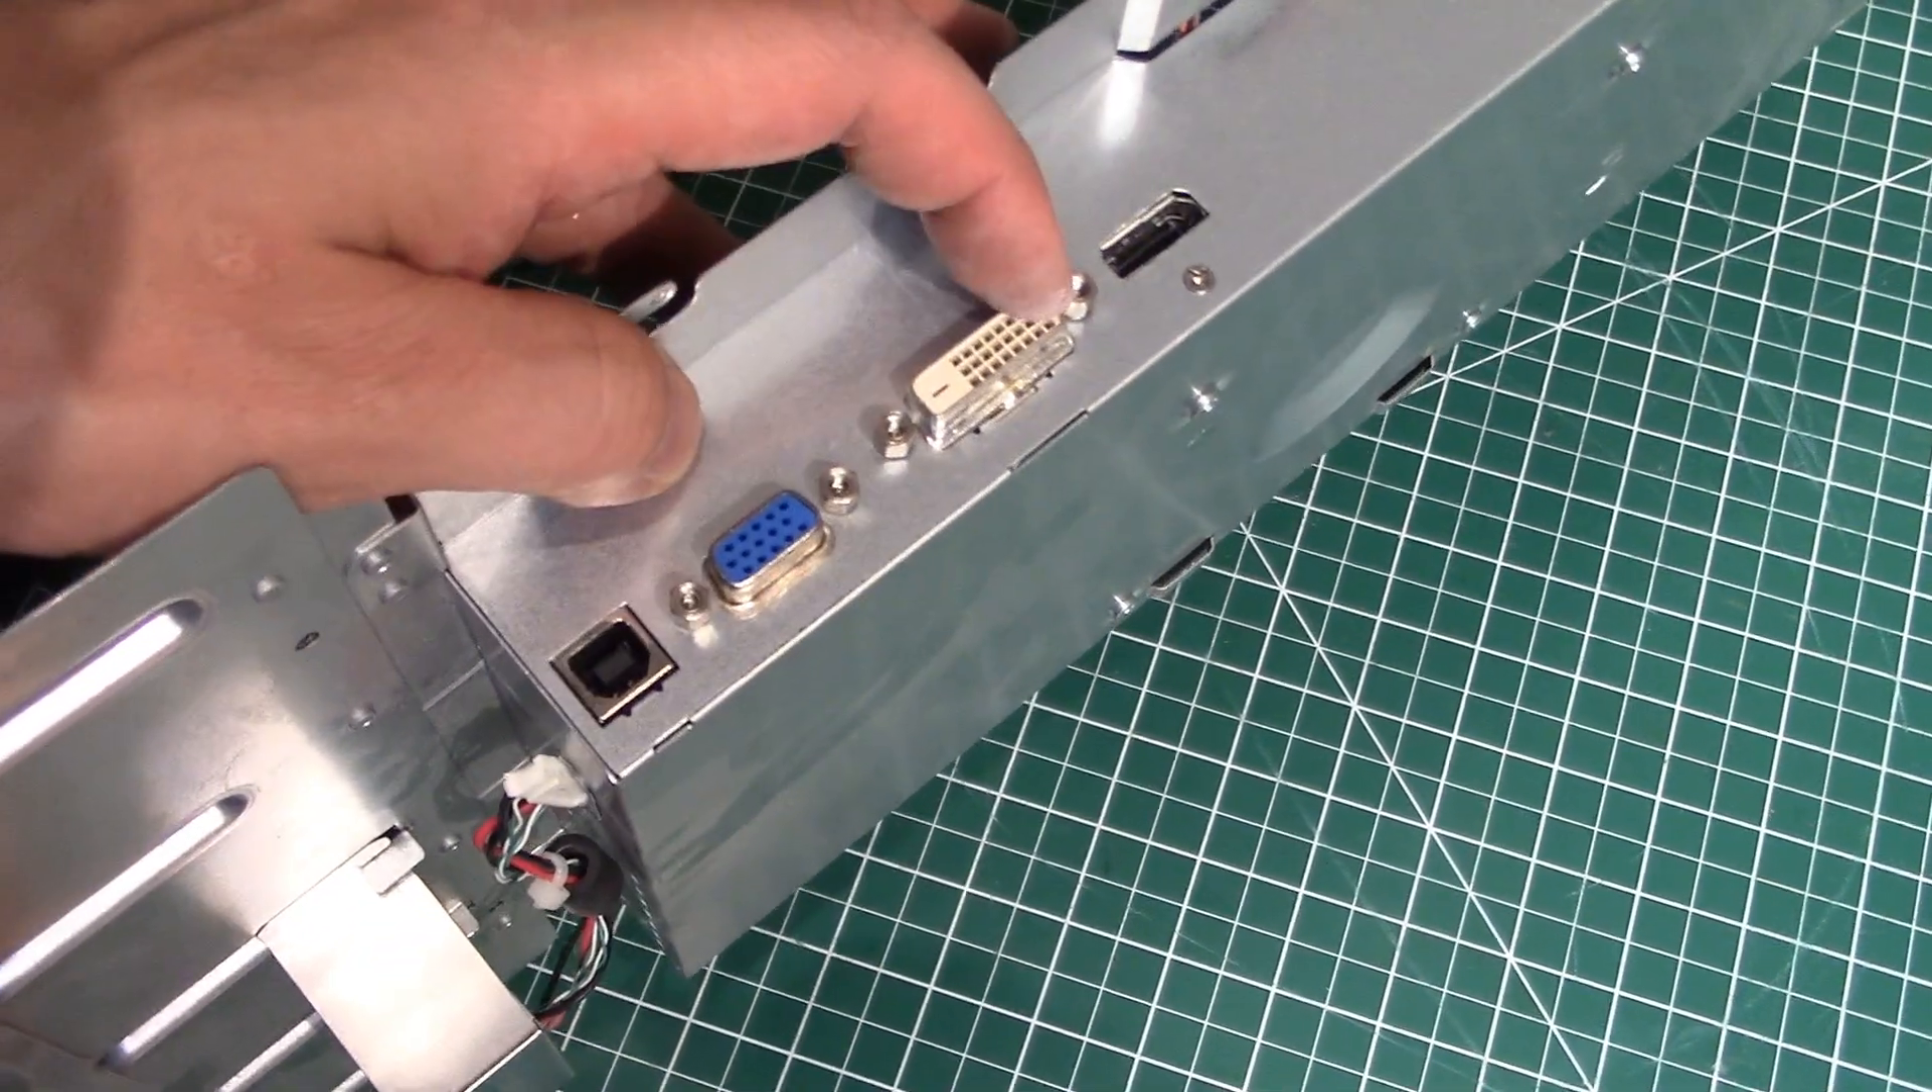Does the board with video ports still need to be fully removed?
Yes.